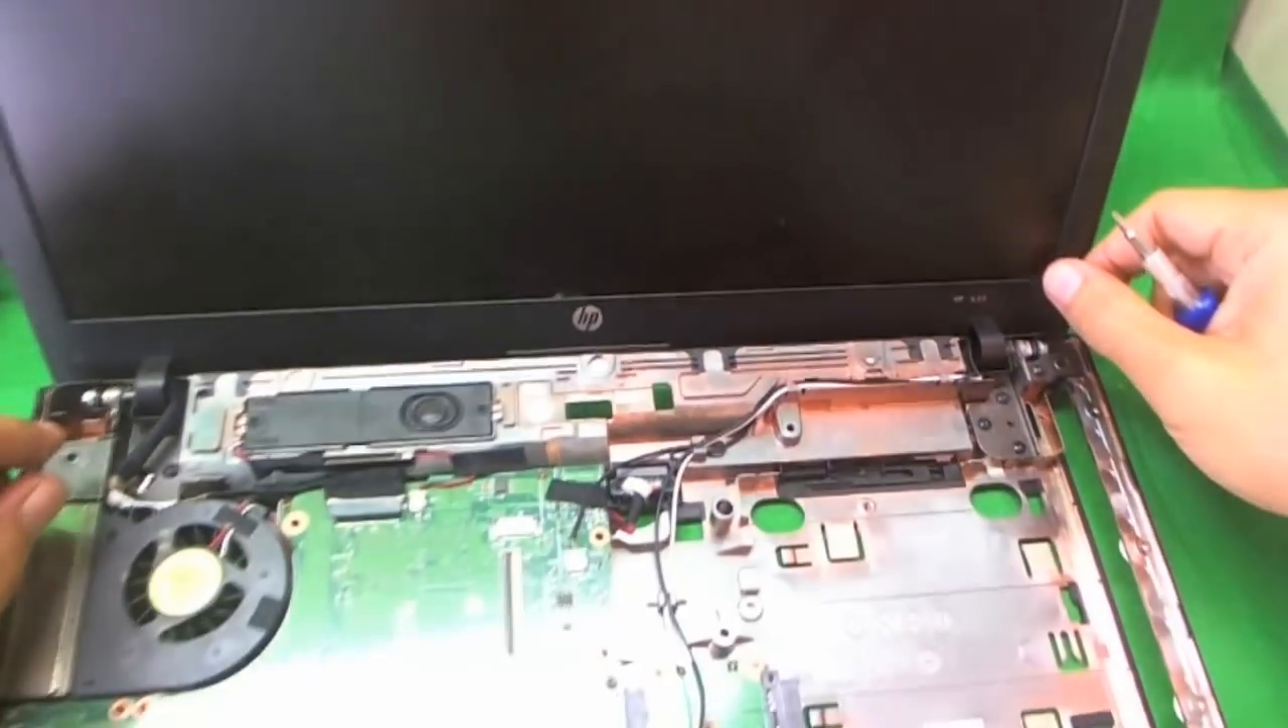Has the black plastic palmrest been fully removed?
Yes.